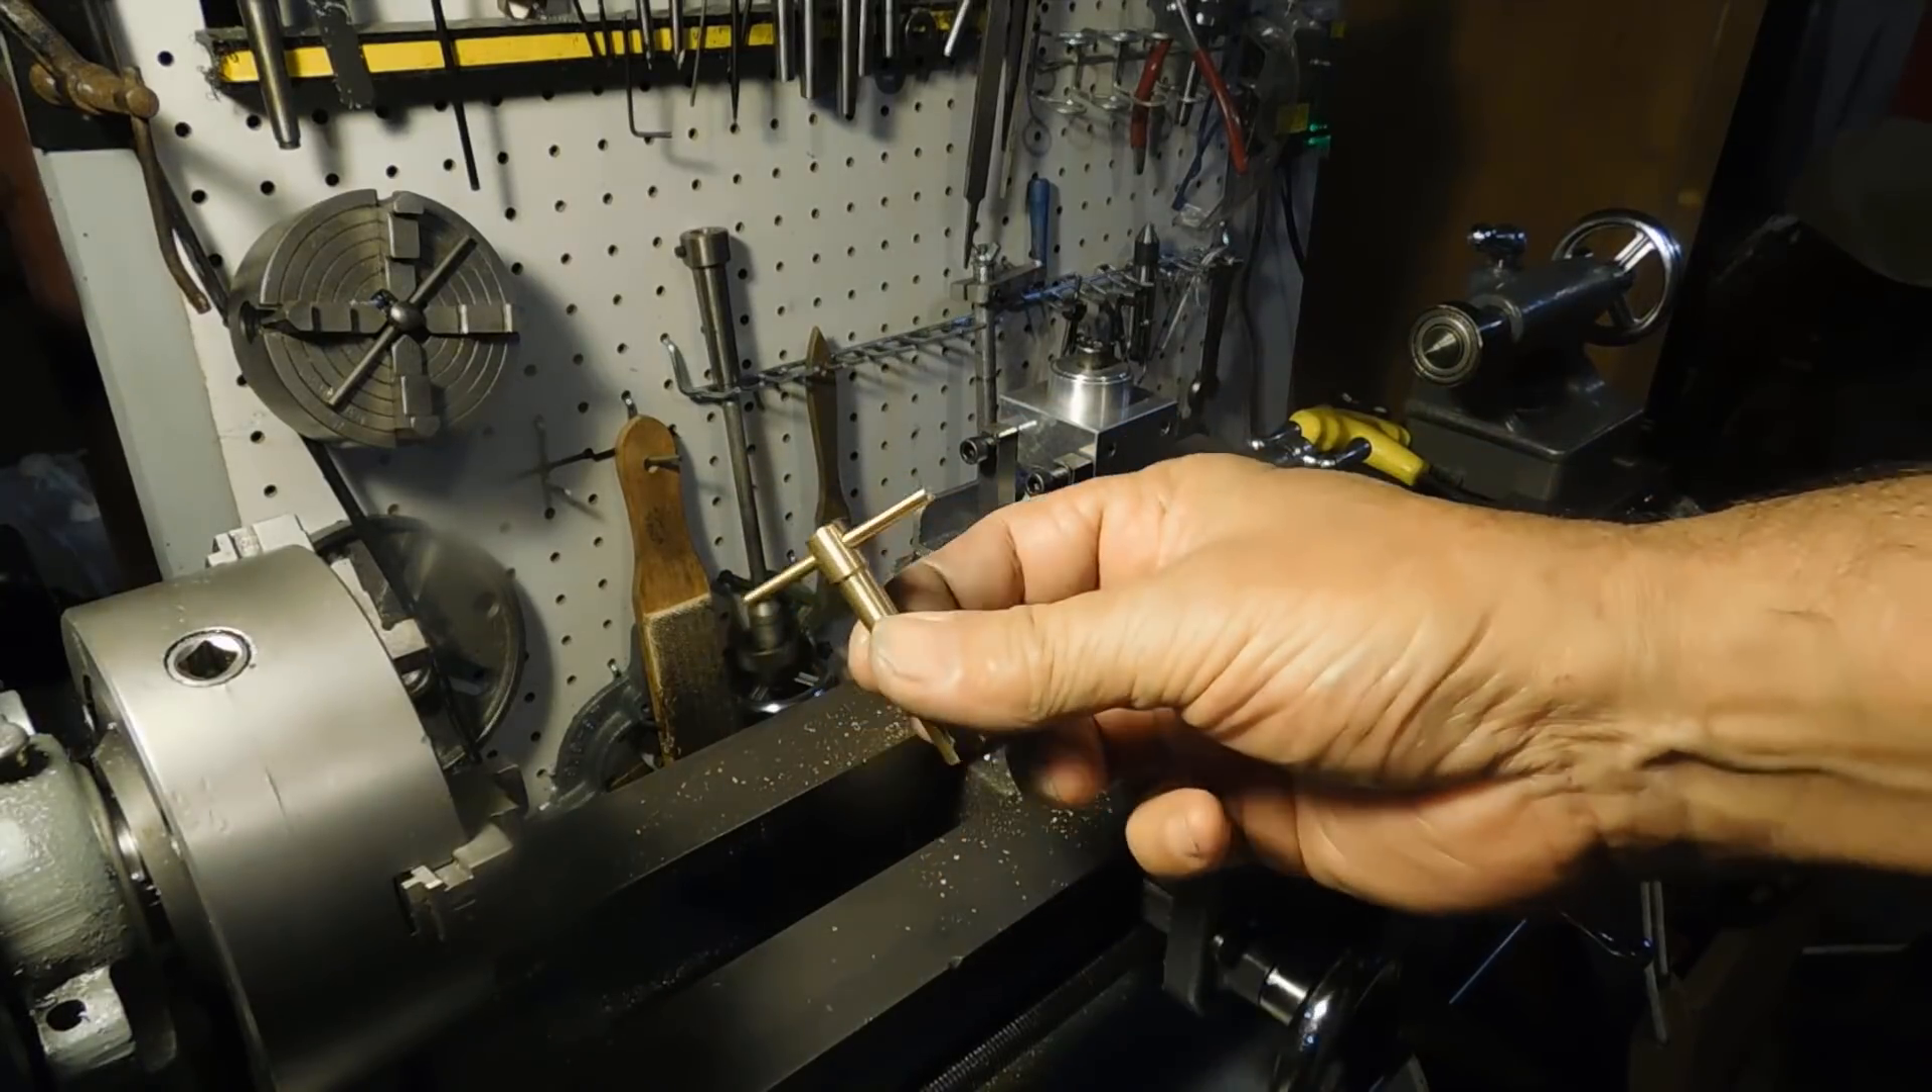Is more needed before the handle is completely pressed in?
No.